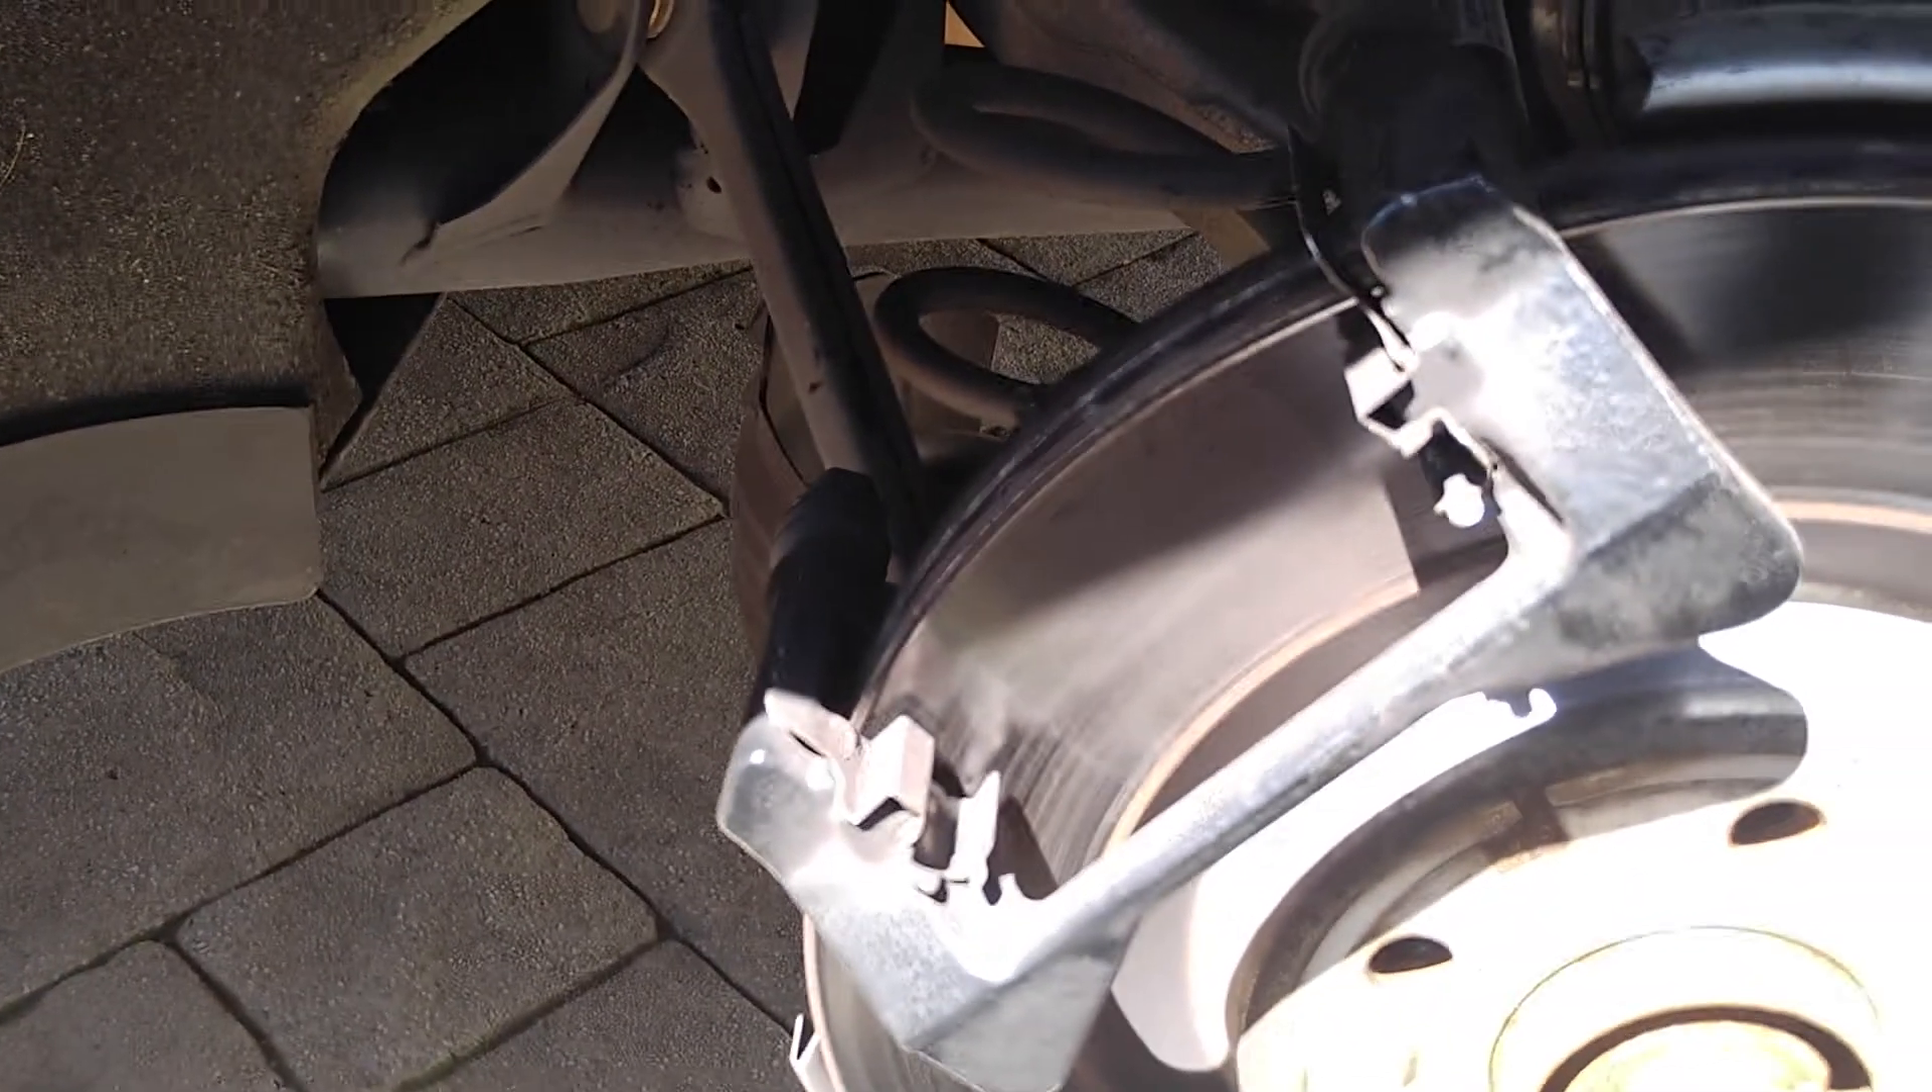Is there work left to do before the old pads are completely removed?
No.